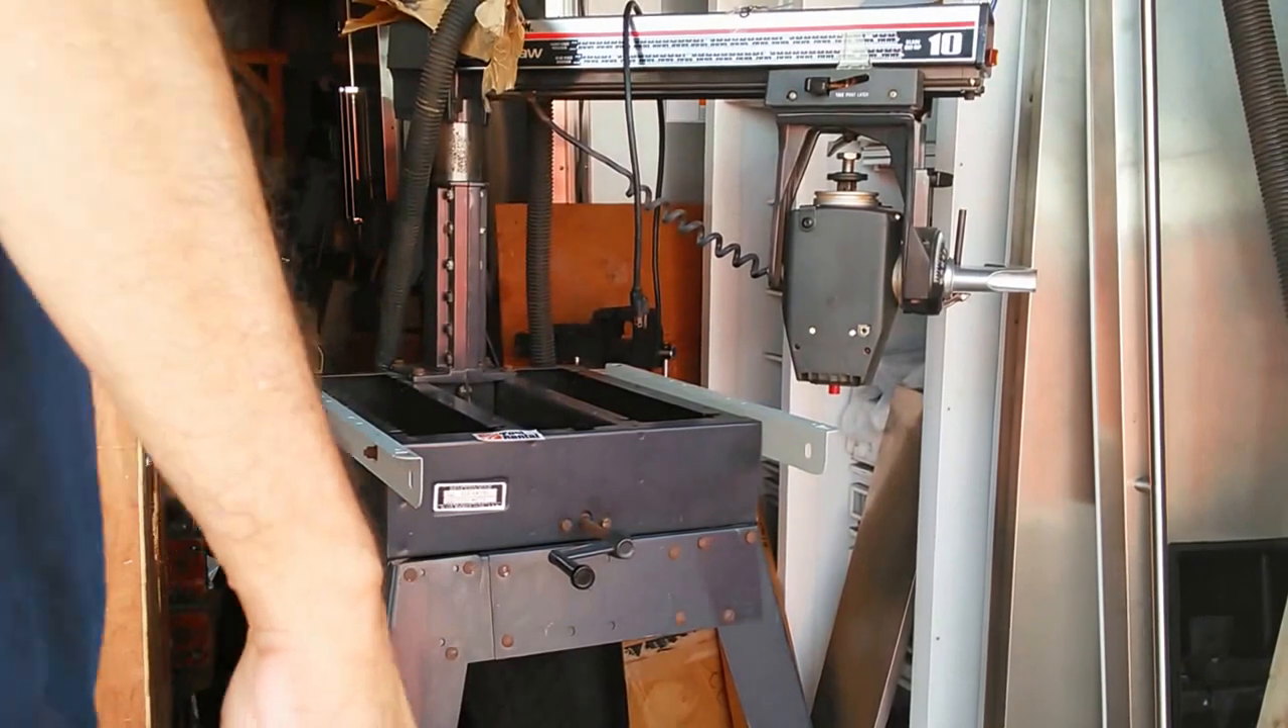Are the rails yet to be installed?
No.